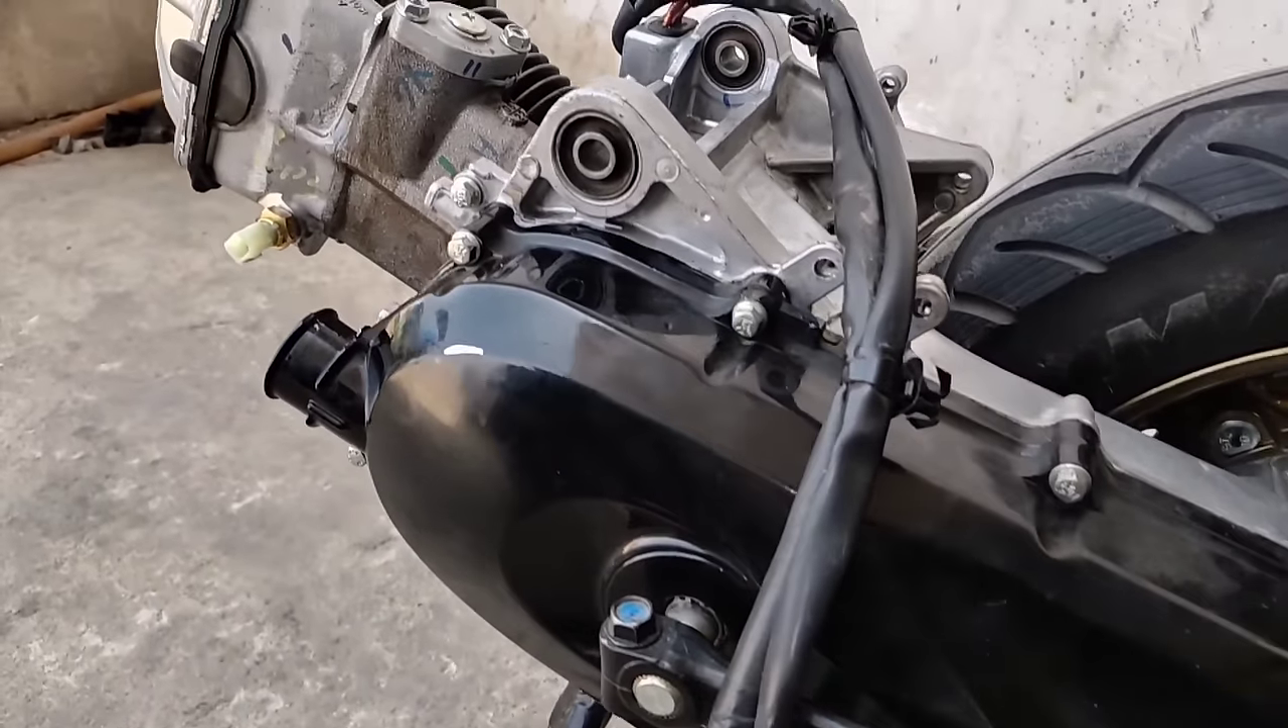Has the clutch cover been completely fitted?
Yes.